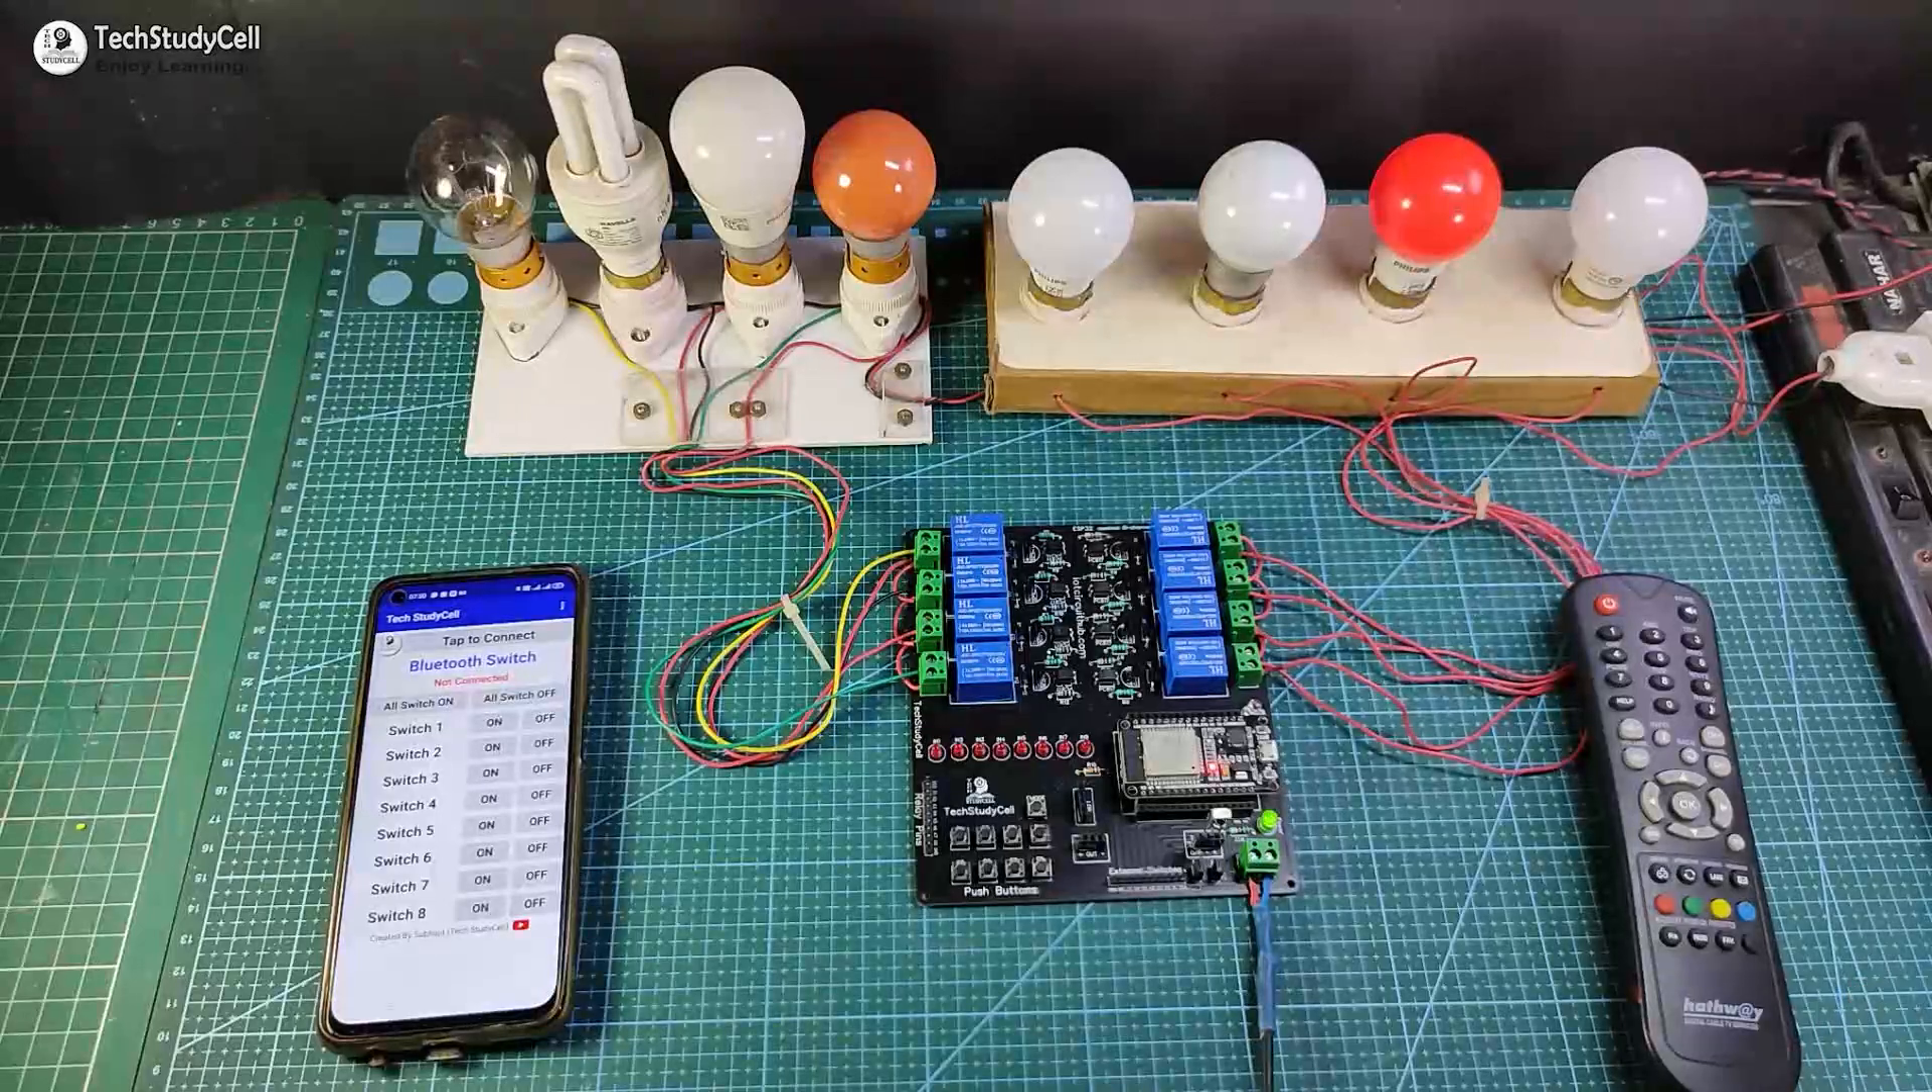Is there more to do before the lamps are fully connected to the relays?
No.